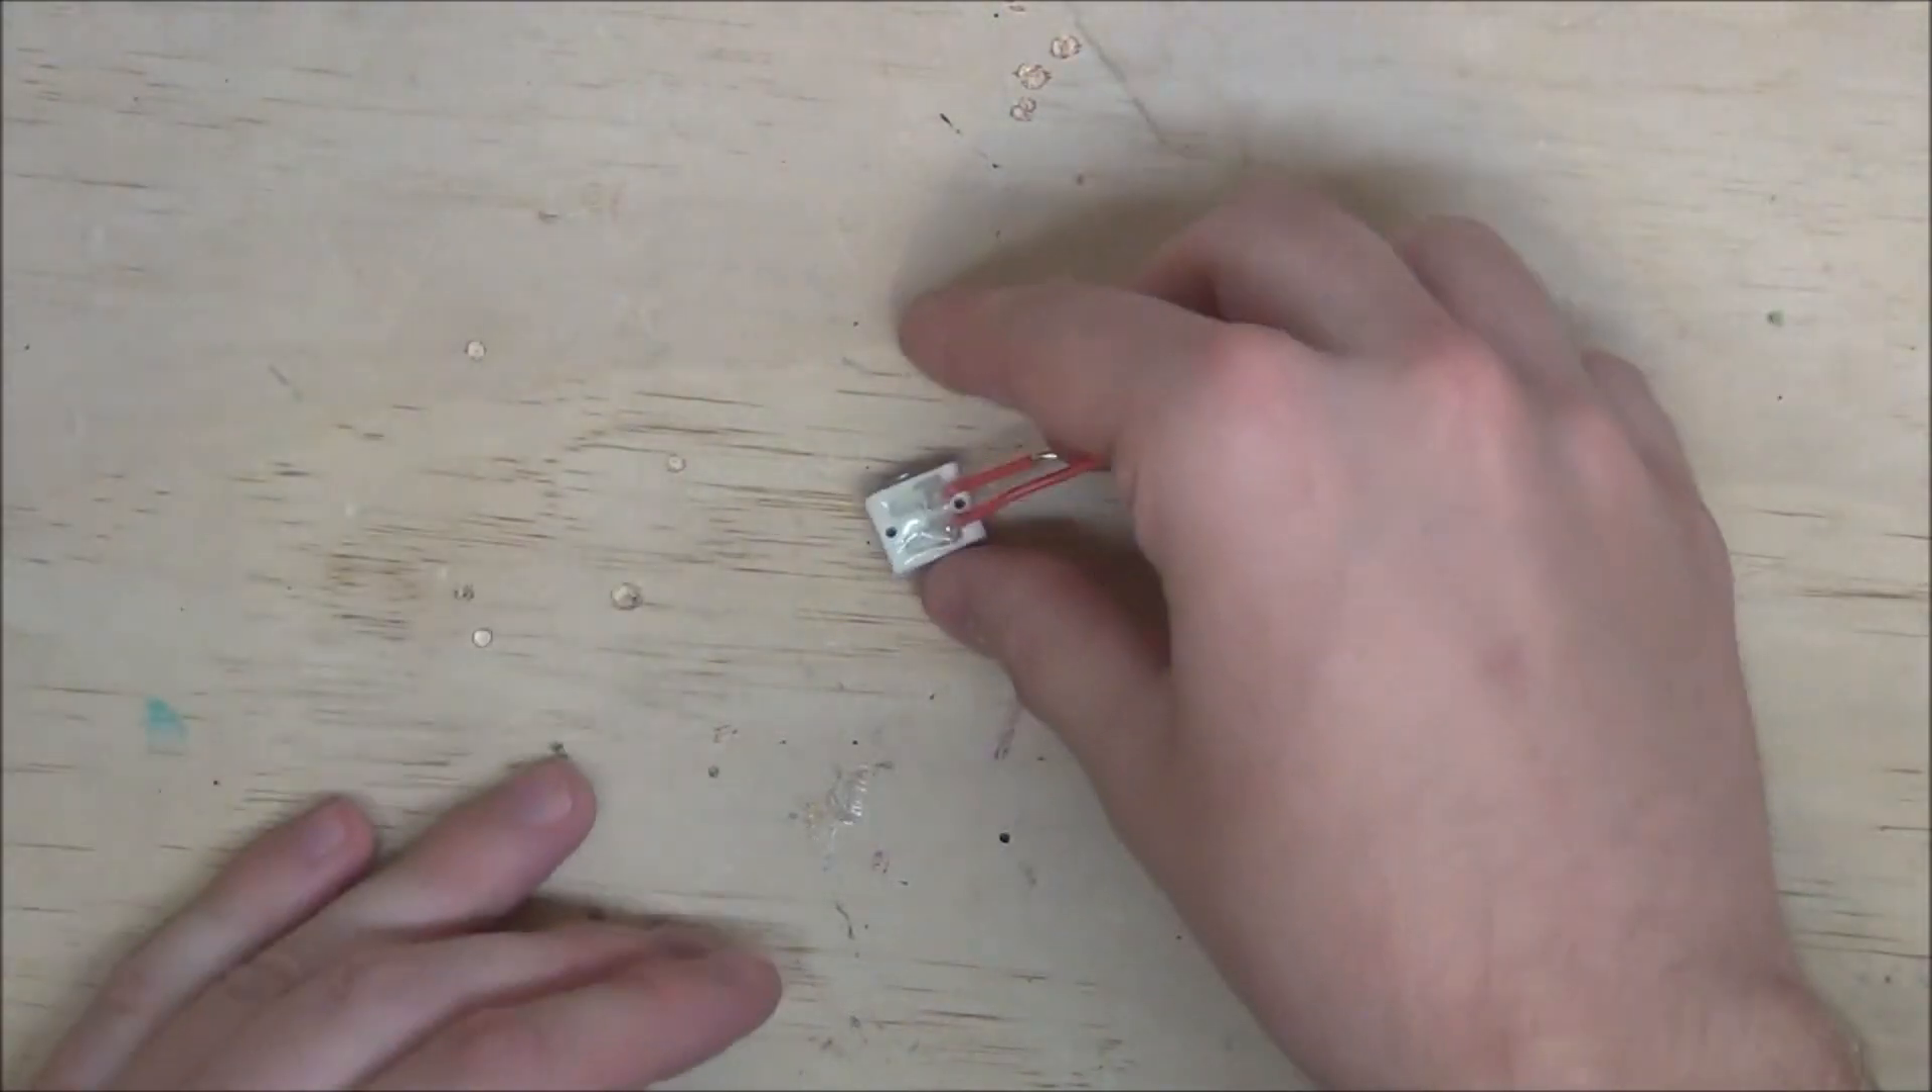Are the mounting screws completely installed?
No.